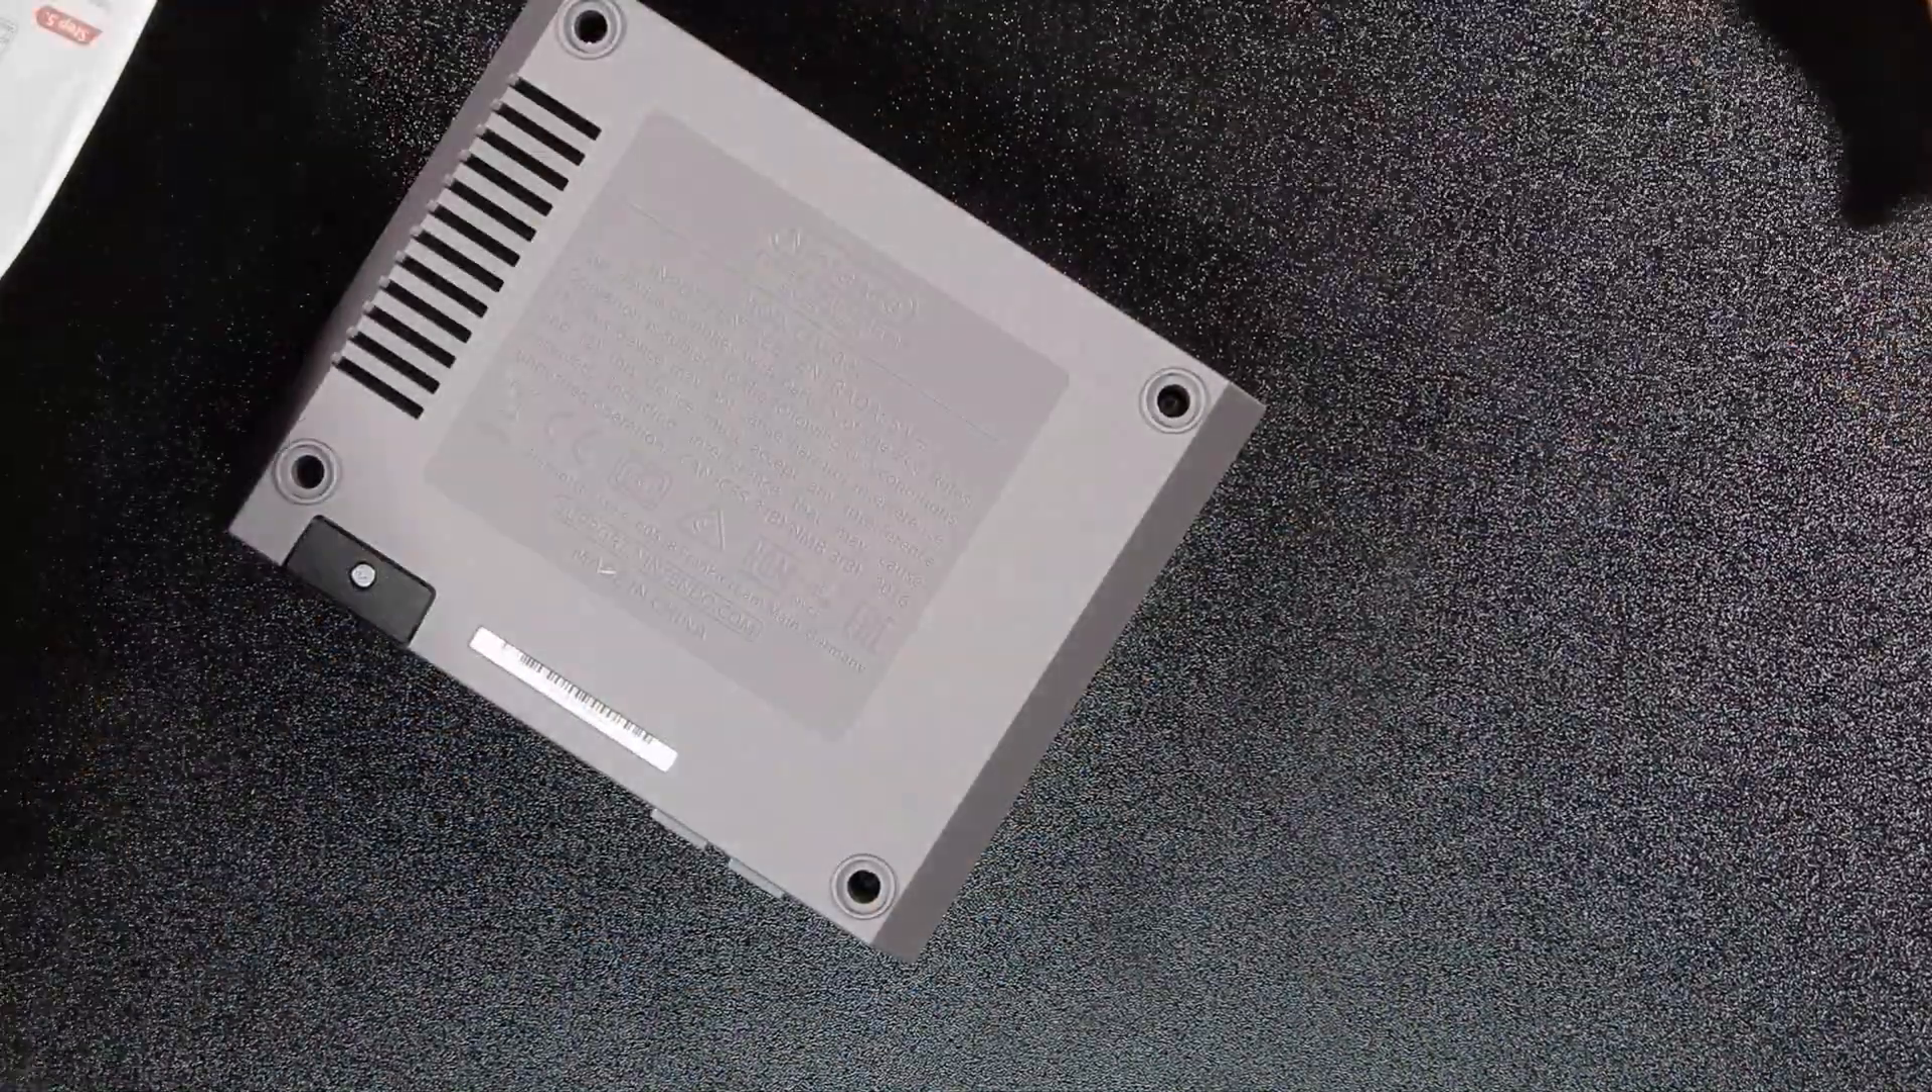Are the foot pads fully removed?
Yes.